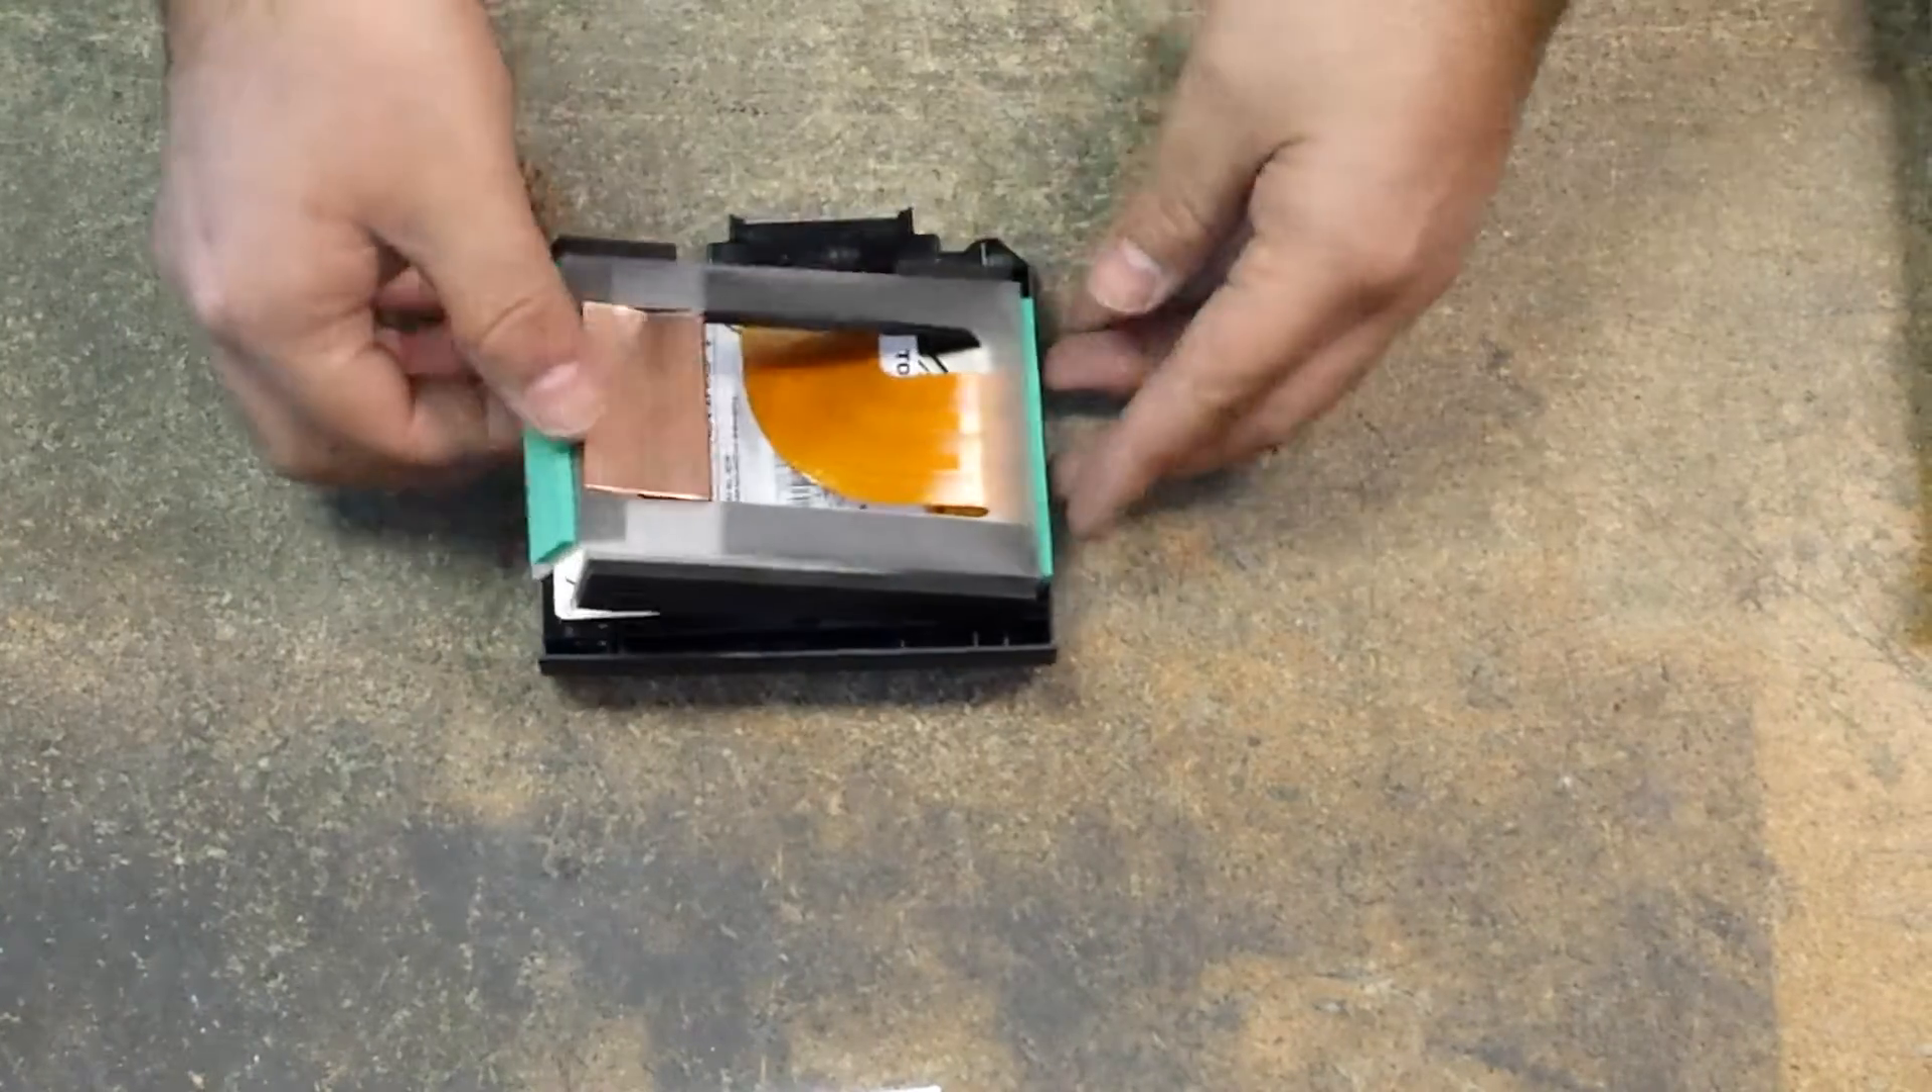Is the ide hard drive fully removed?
No.